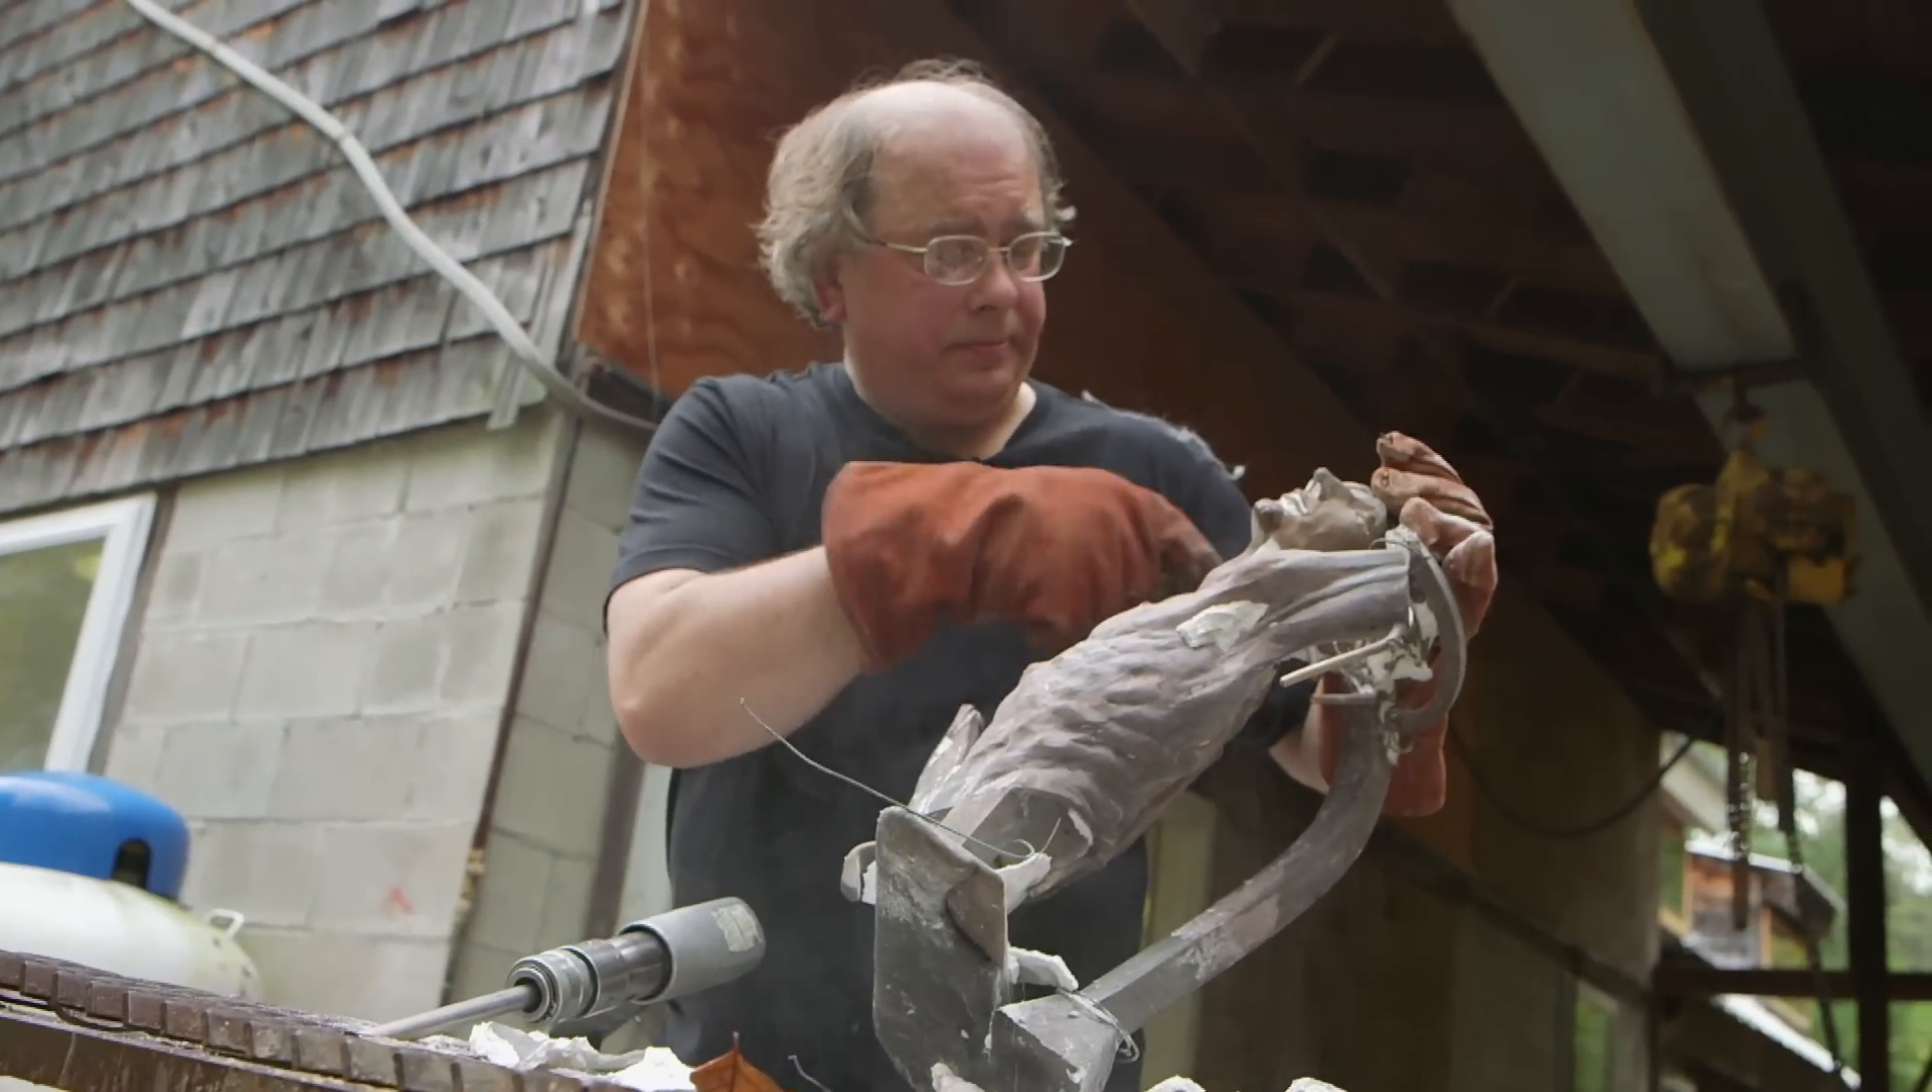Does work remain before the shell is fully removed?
Yes.